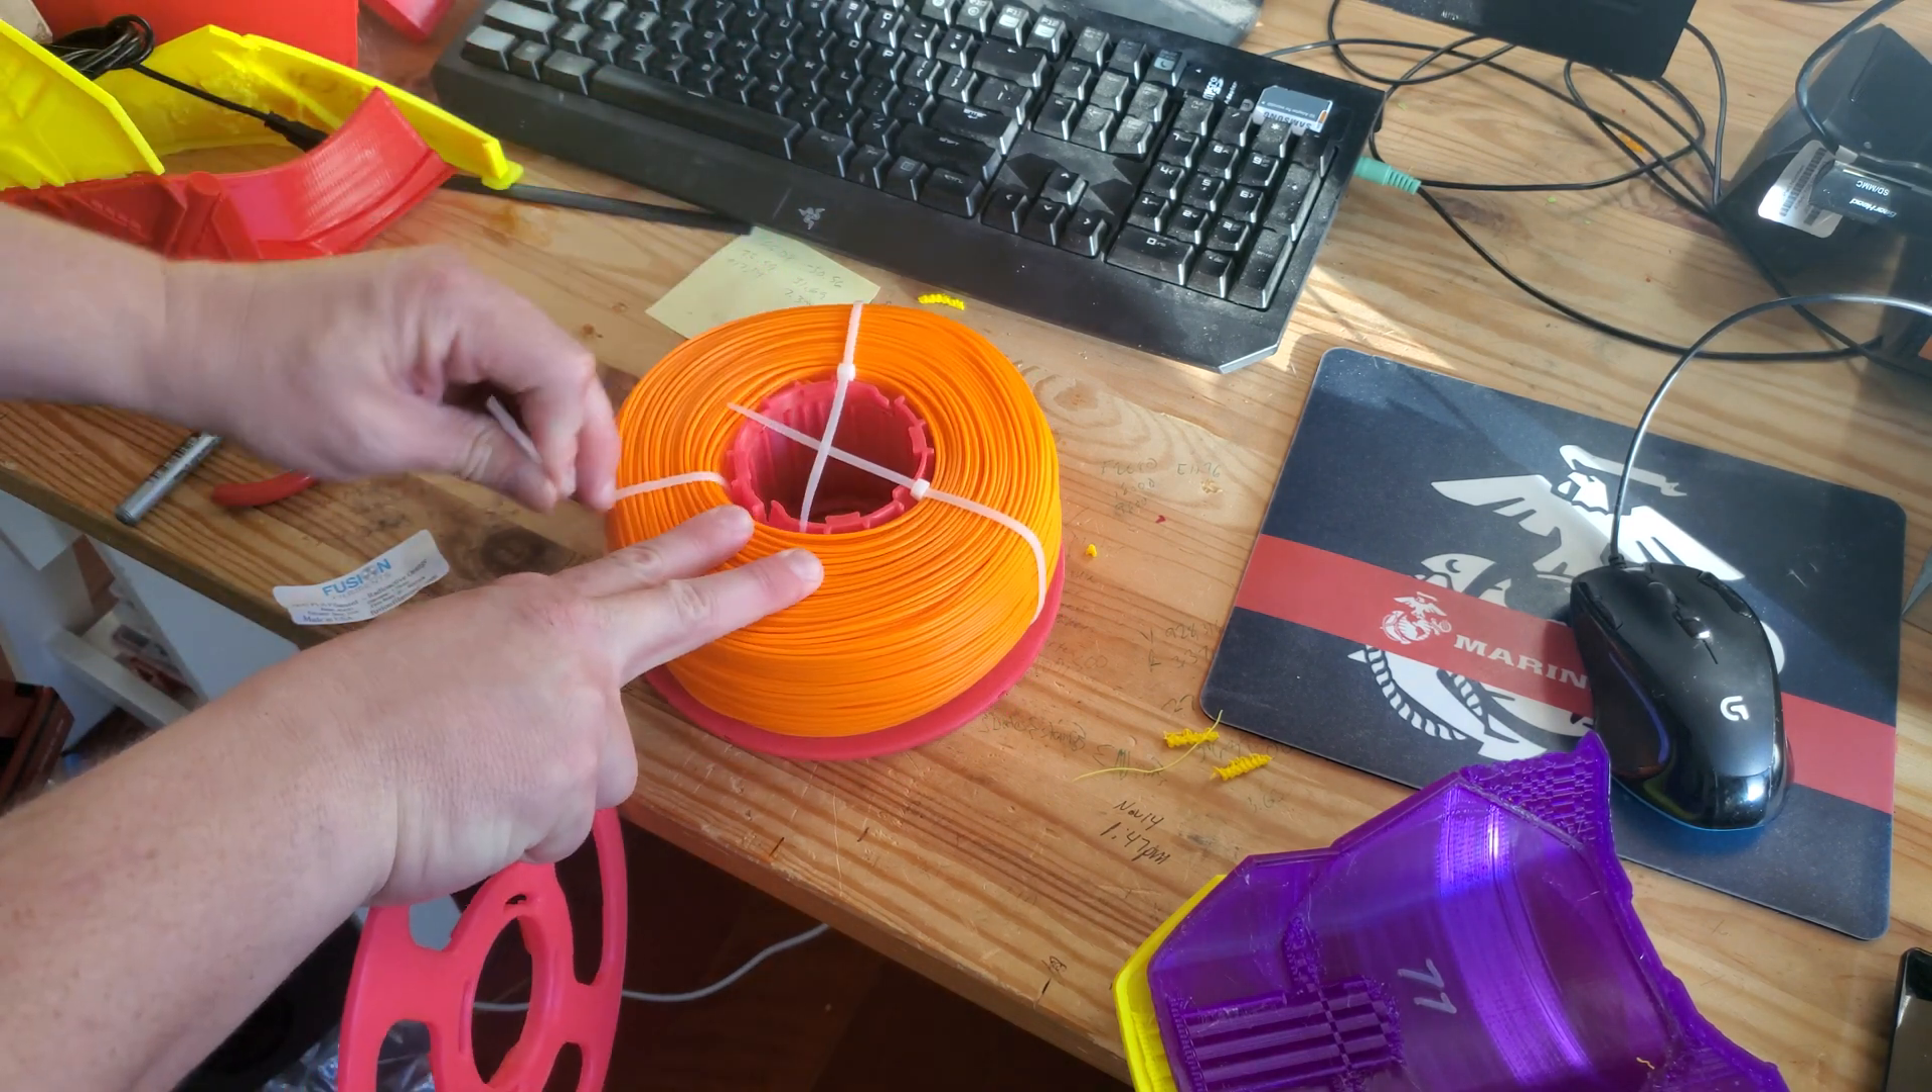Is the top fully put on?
No.